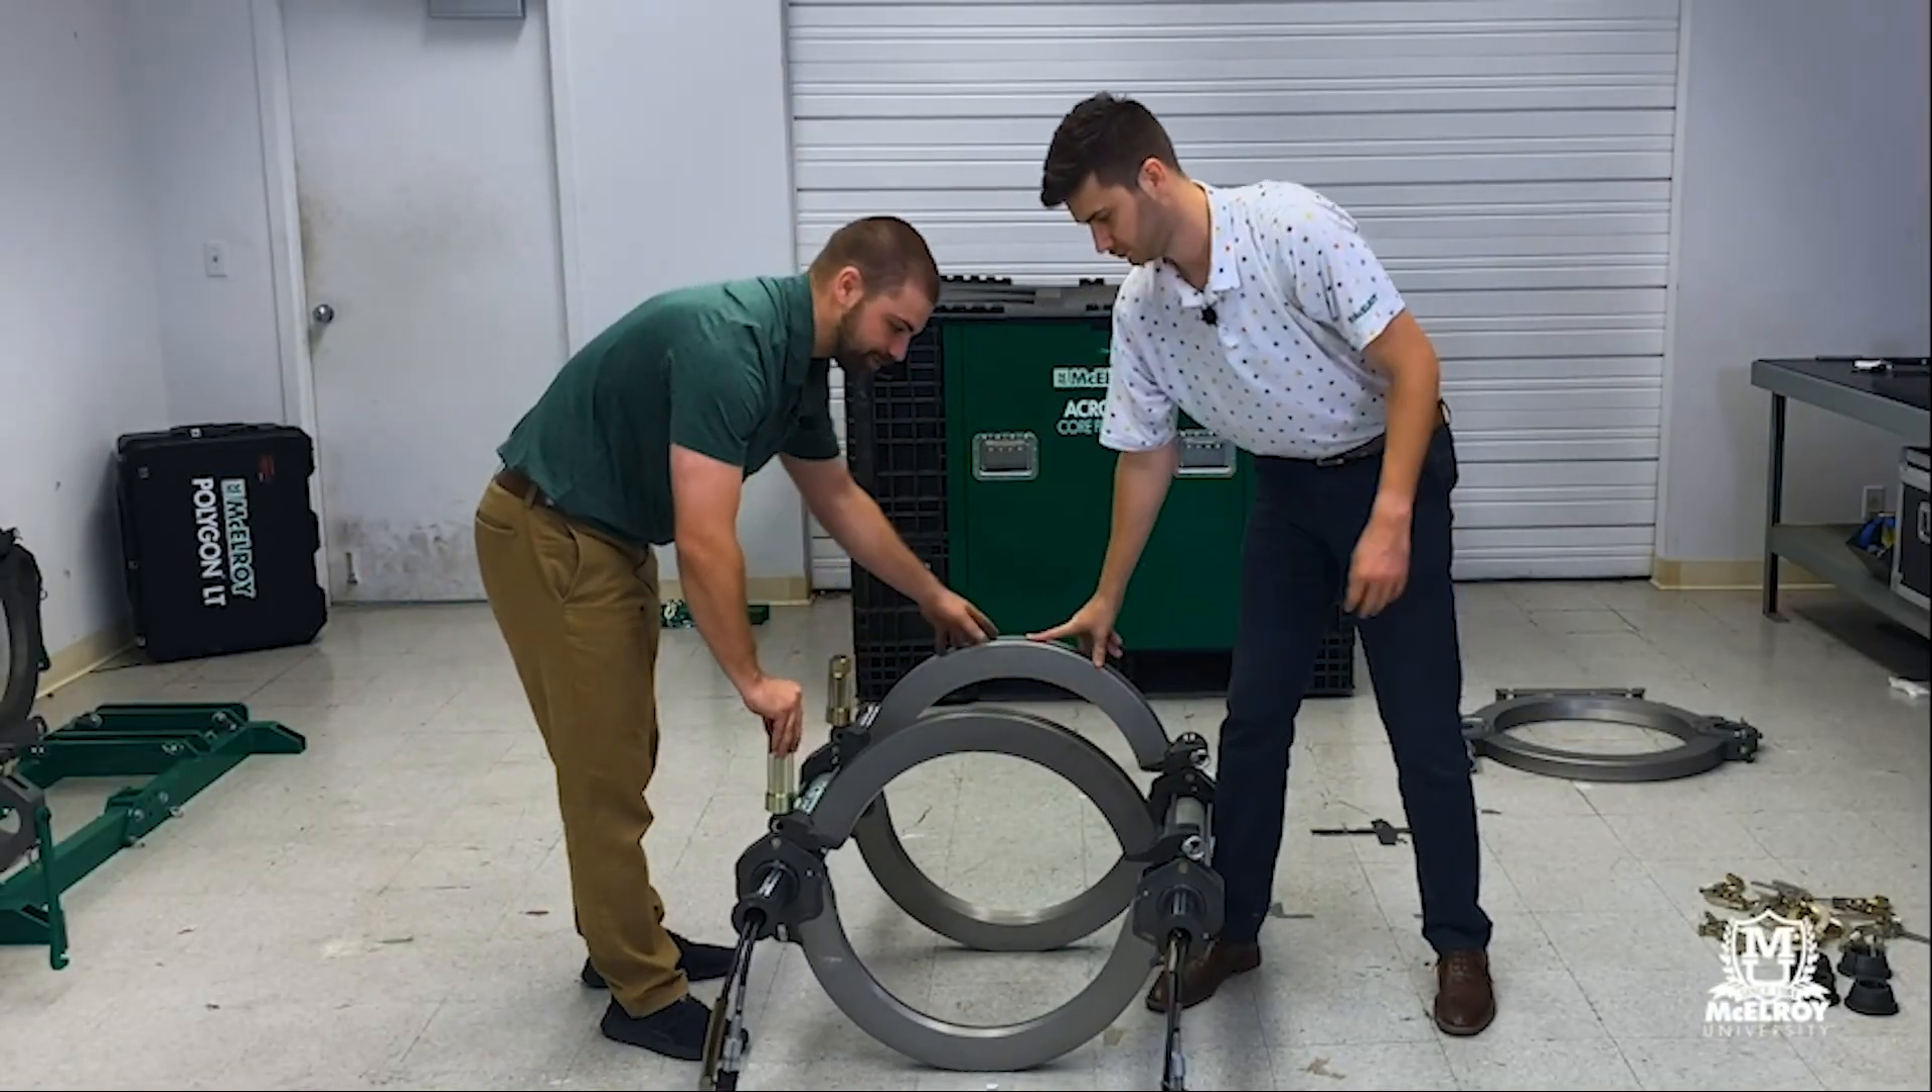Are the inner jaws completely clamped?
No.